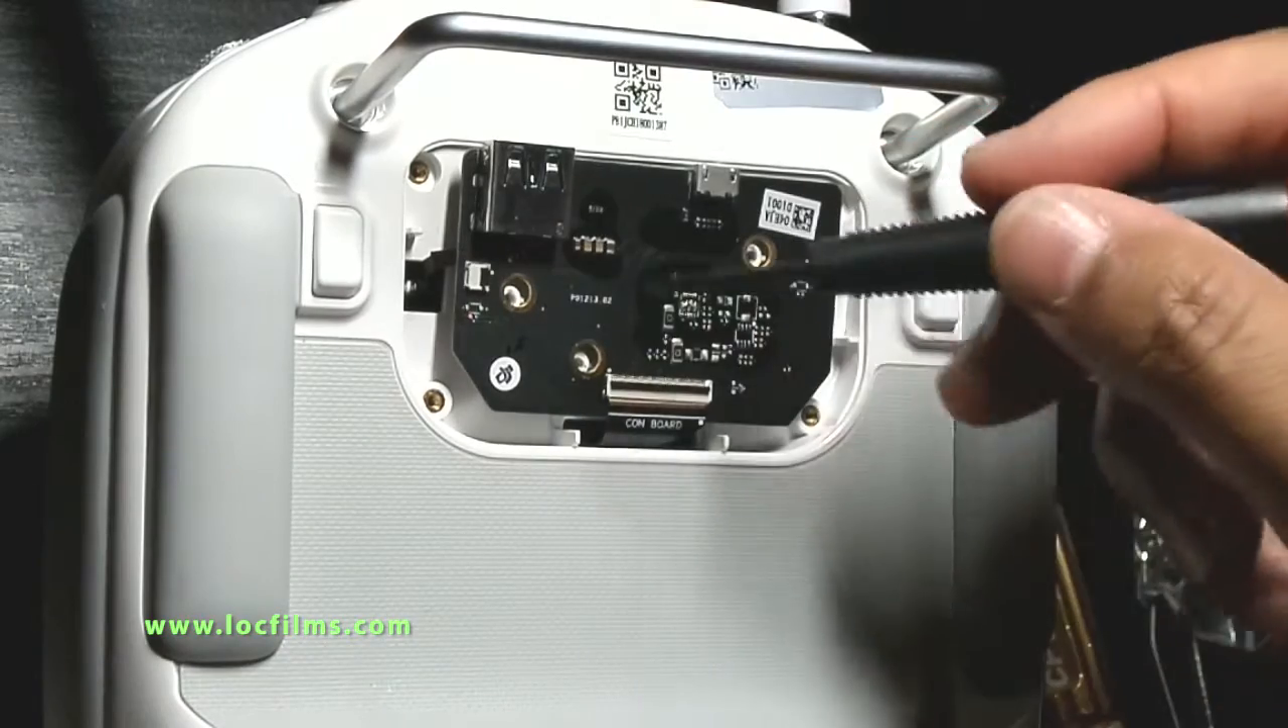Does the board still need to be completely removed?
Yes.